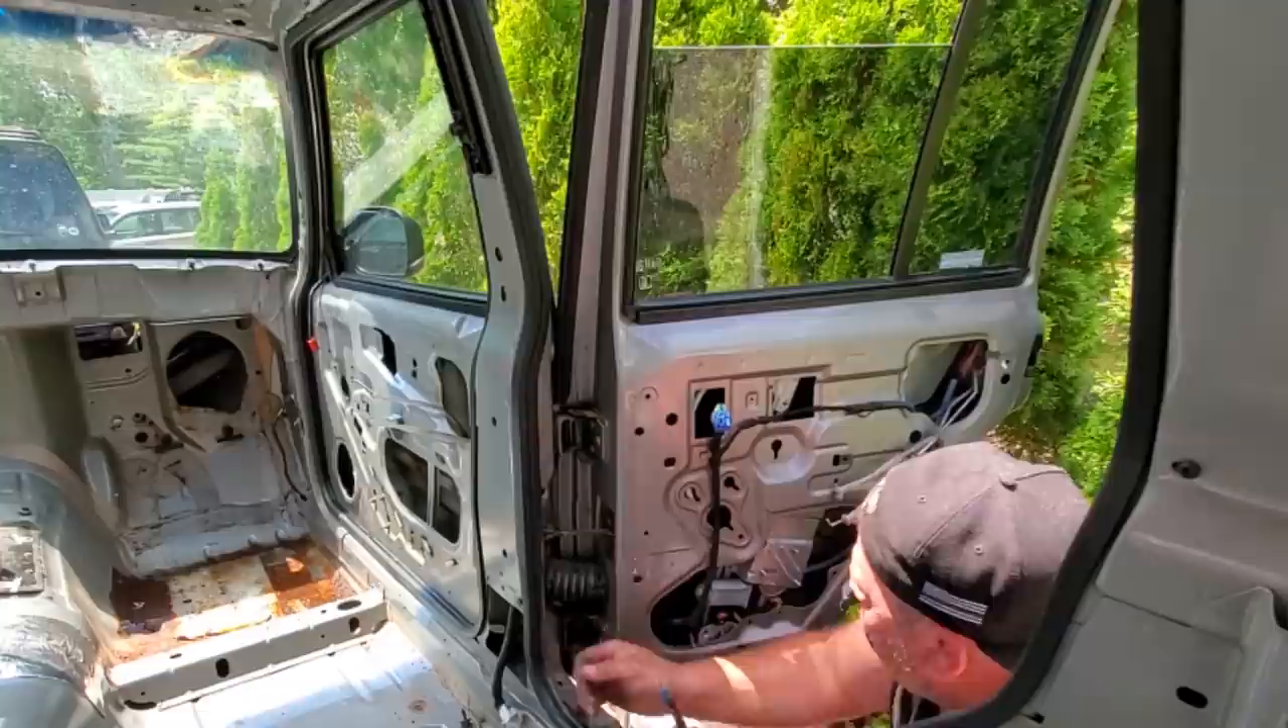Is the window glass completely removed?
No.